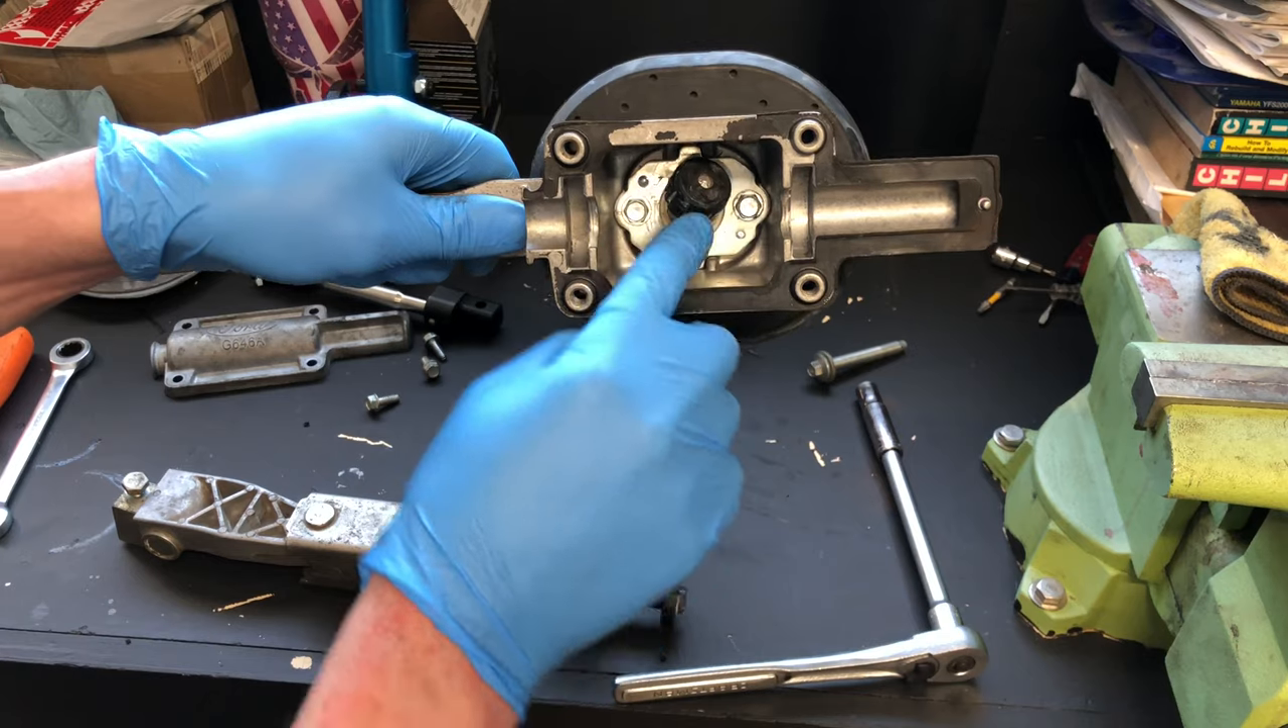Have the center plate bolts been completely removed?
No.